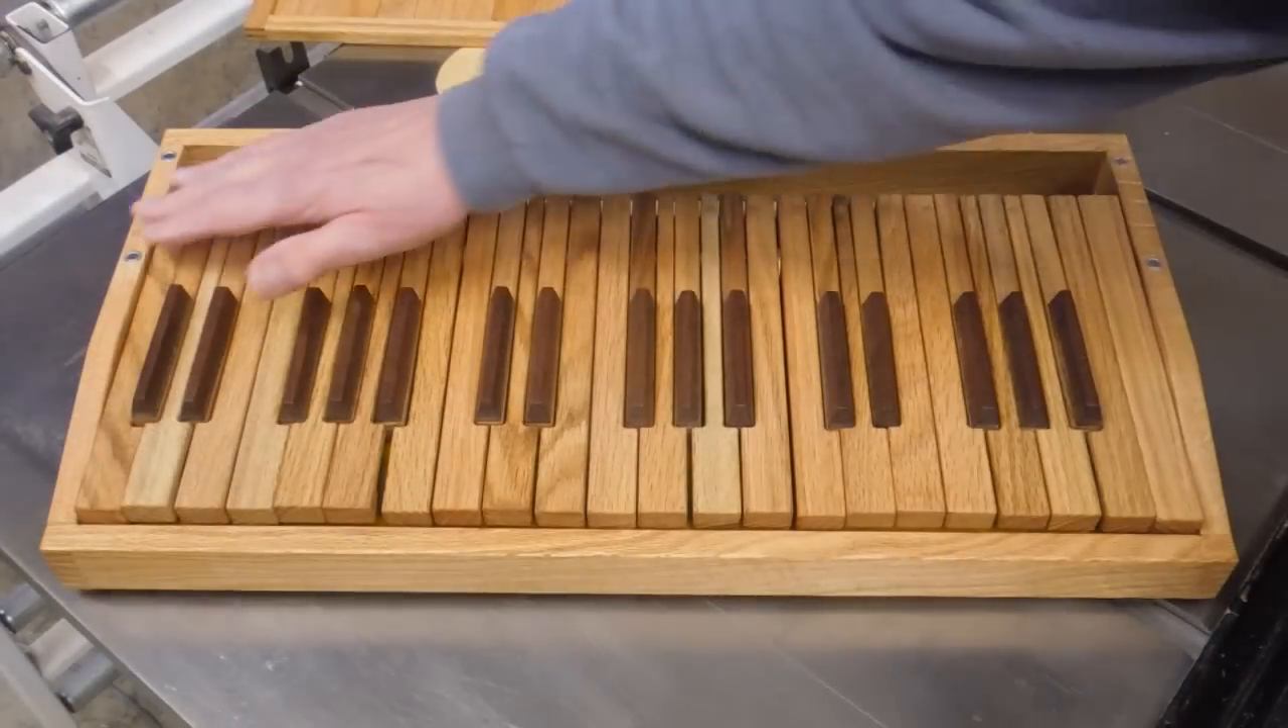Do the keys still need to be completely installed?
No.